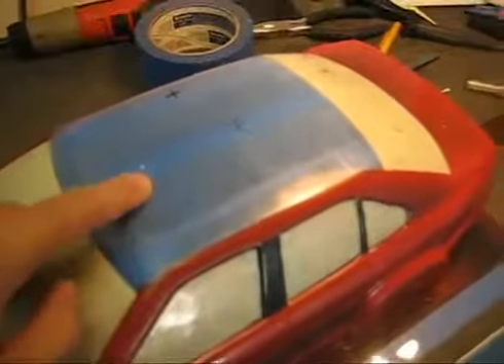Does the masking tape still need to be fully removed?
Yes.